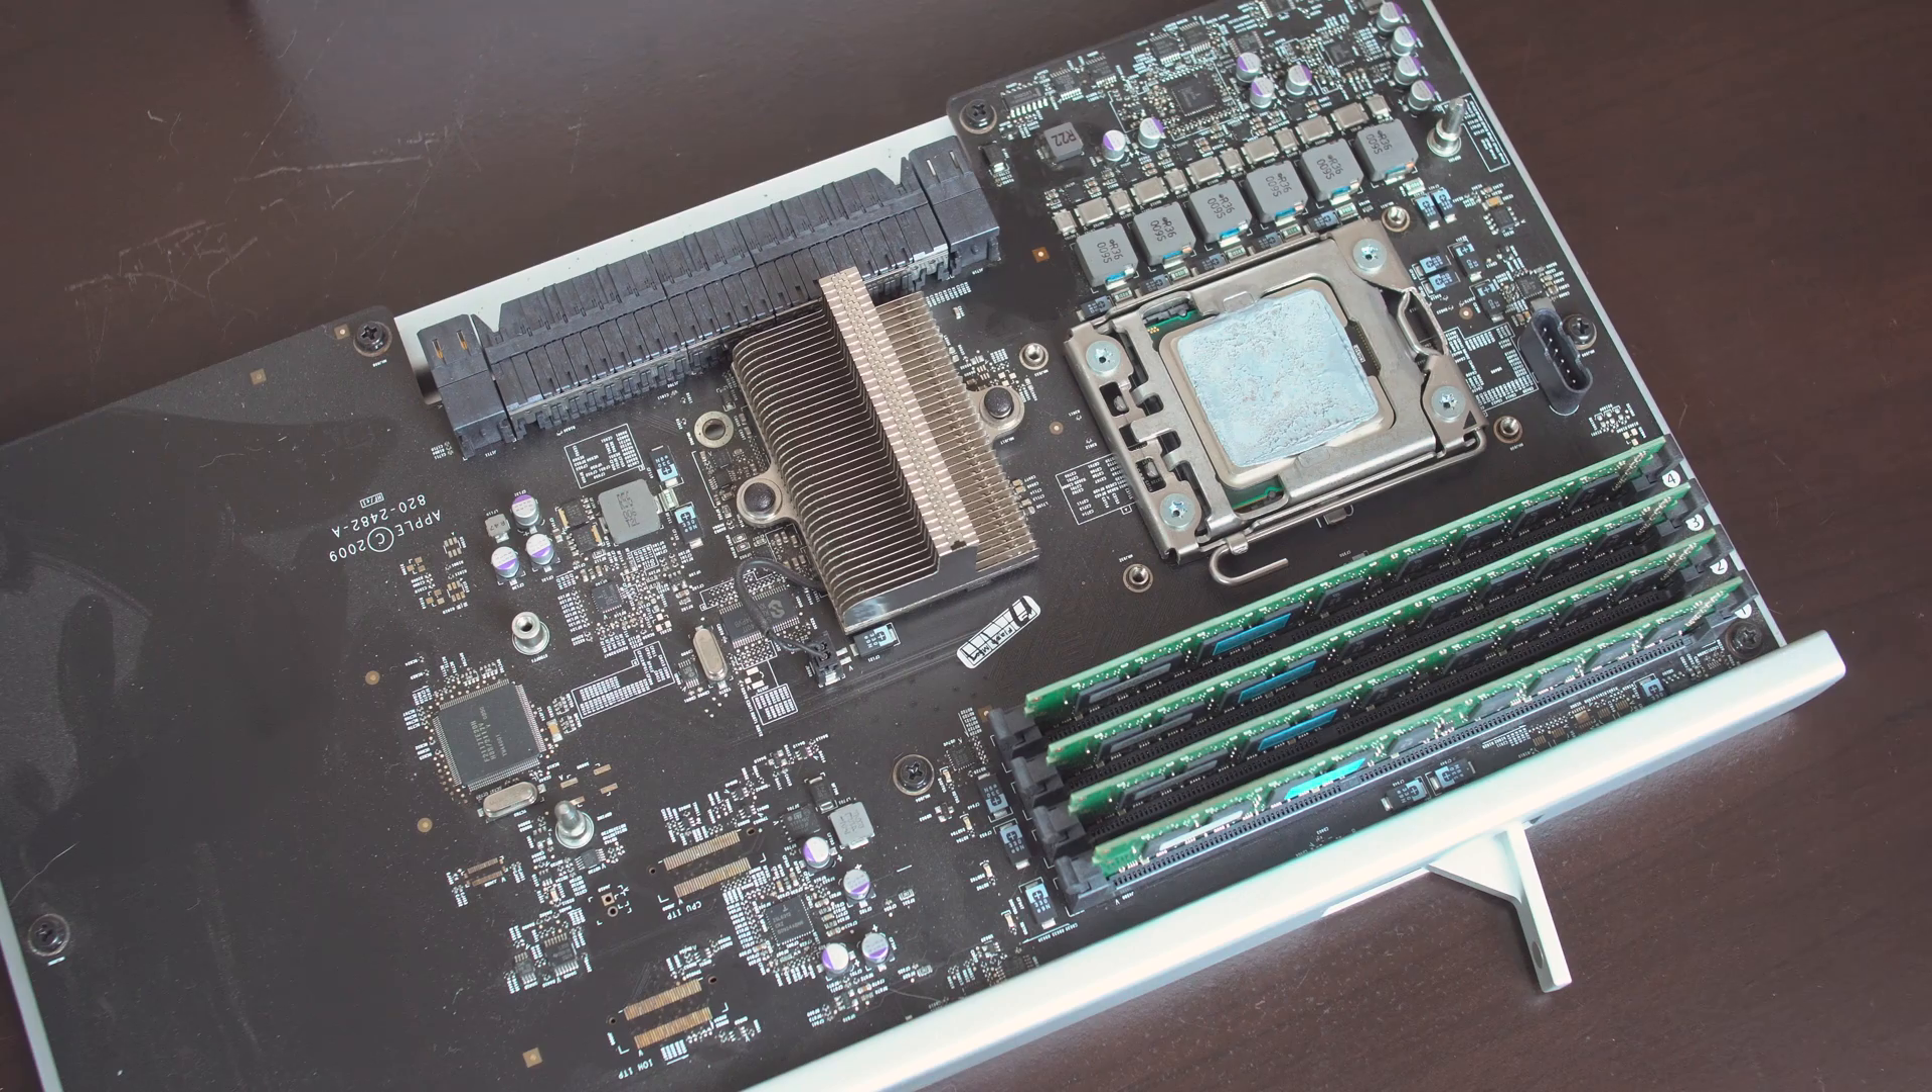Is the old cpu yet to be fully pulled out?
Yes.